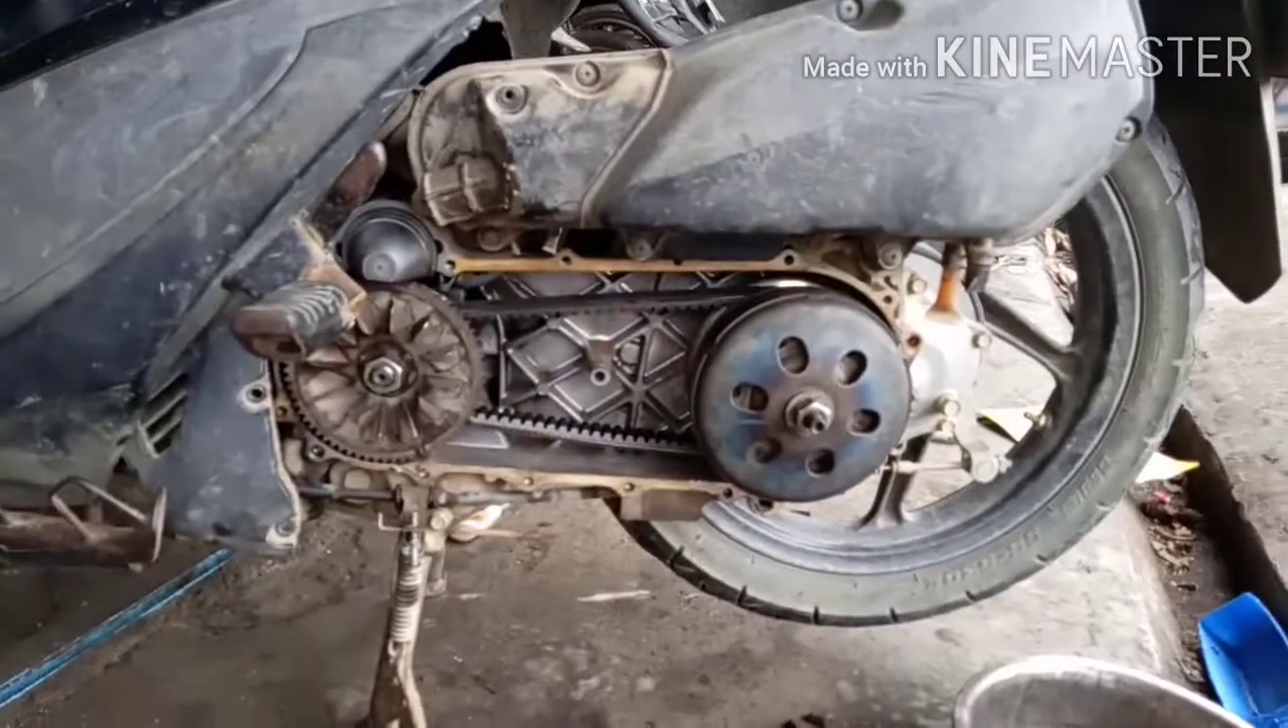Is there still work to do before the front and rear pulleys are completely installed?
No.